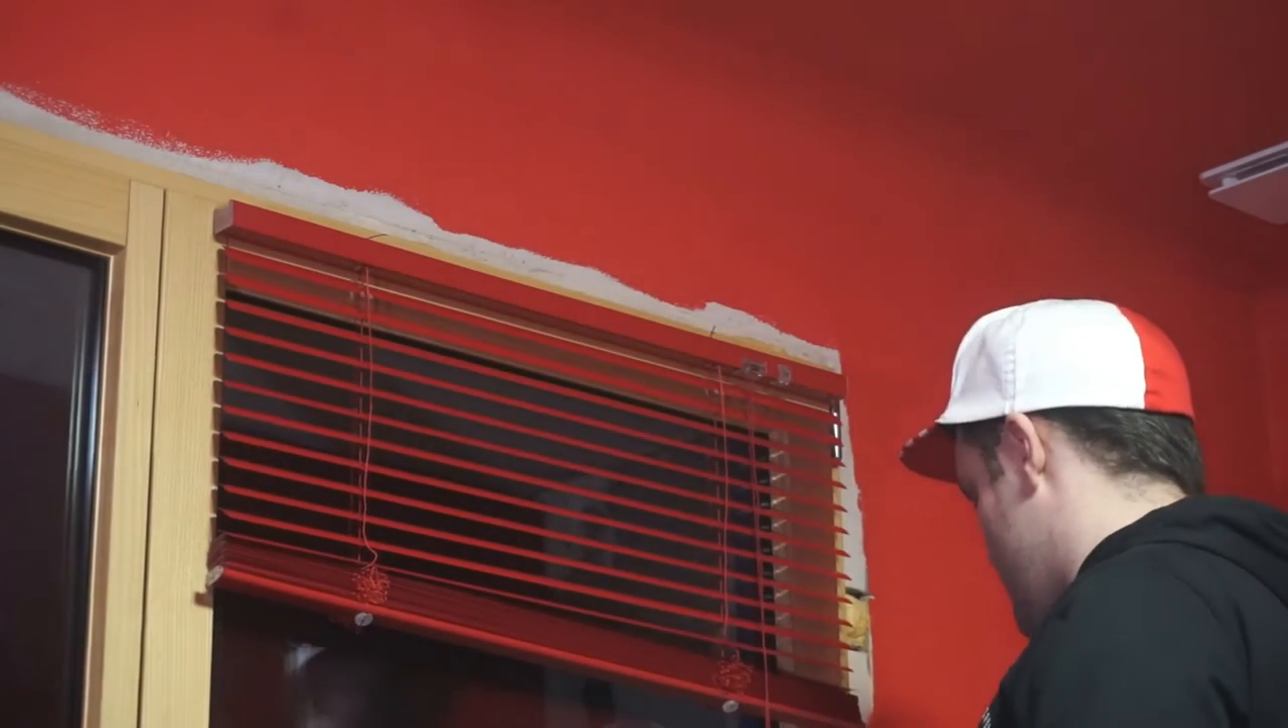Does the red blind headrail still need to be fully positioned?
No.